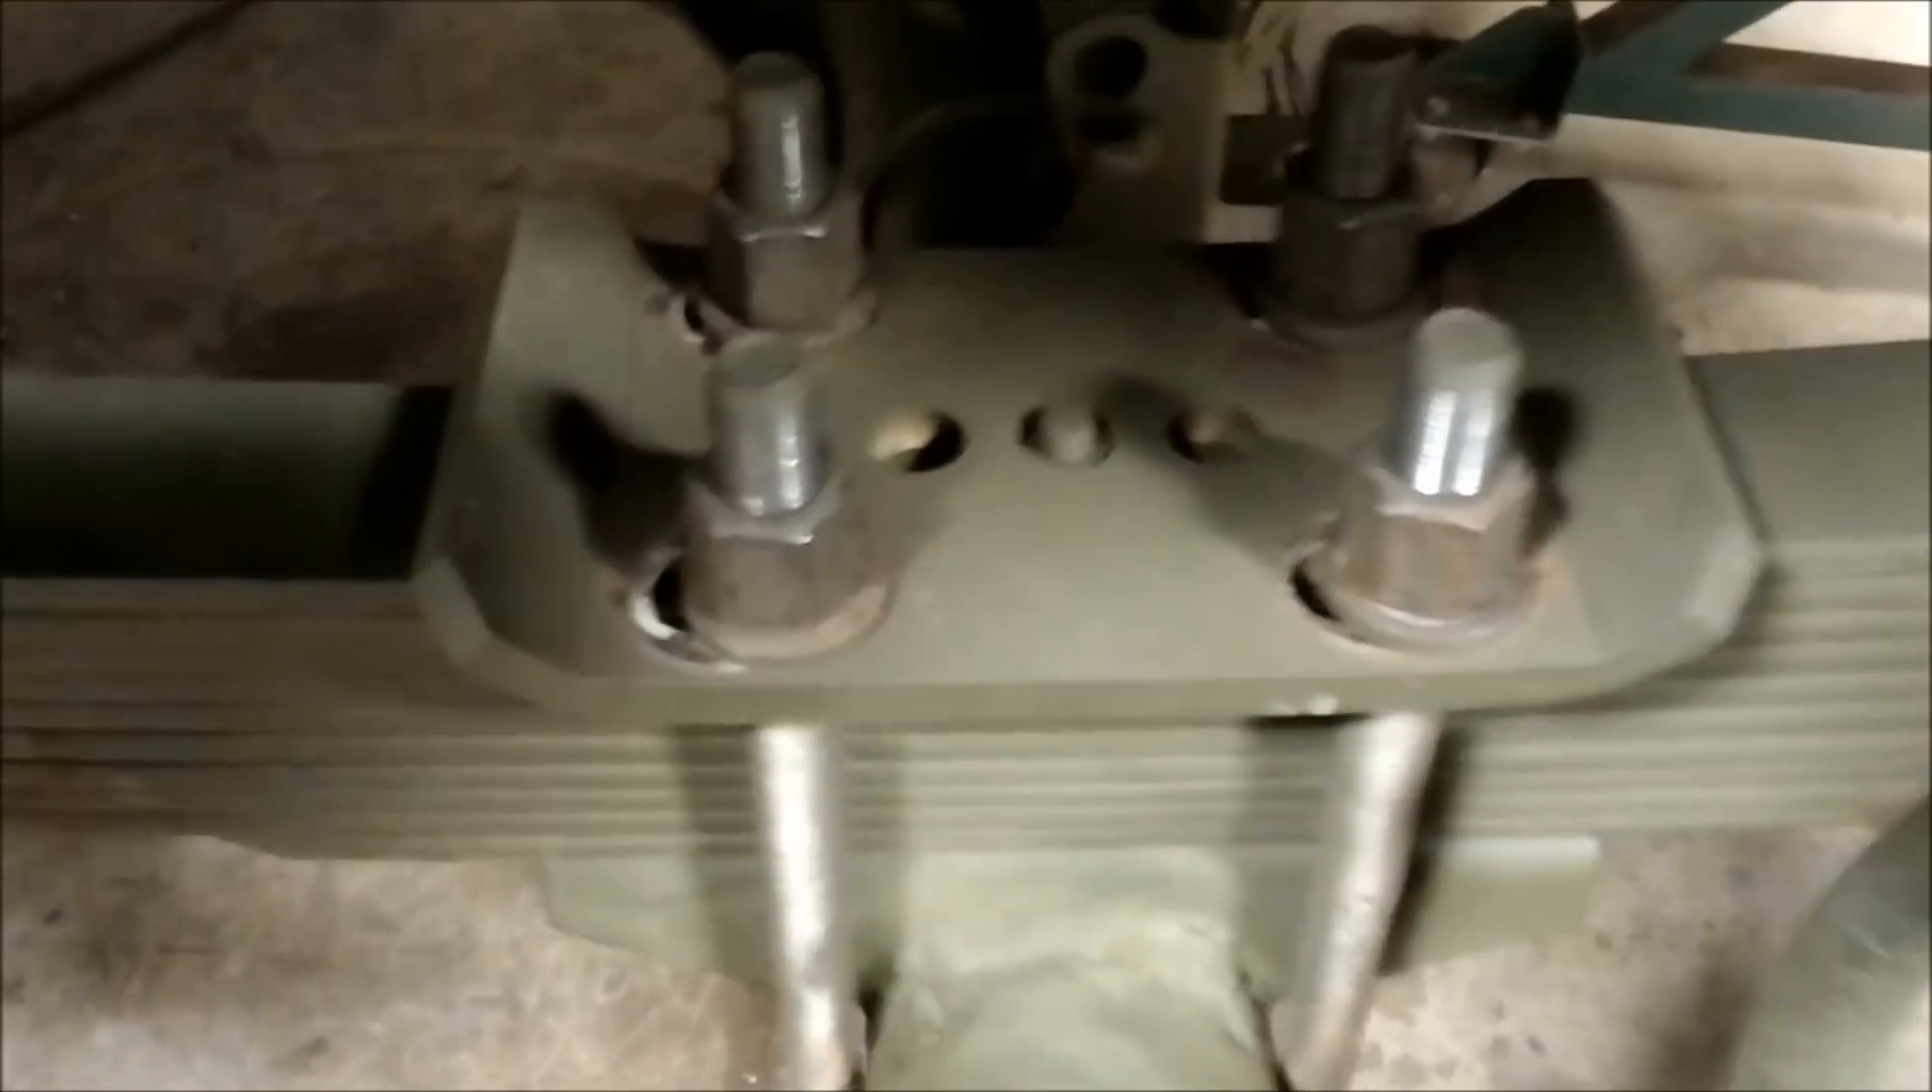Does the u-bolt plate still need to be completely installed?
No.